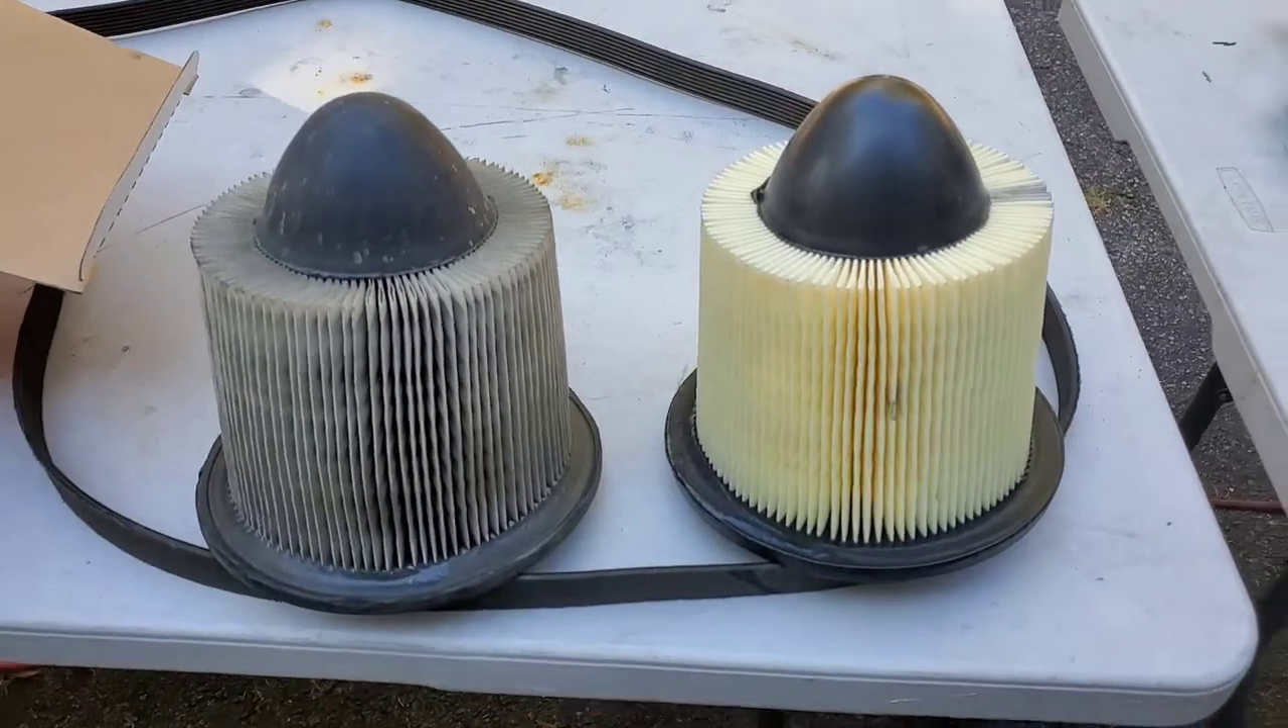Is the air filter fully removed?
Yes.